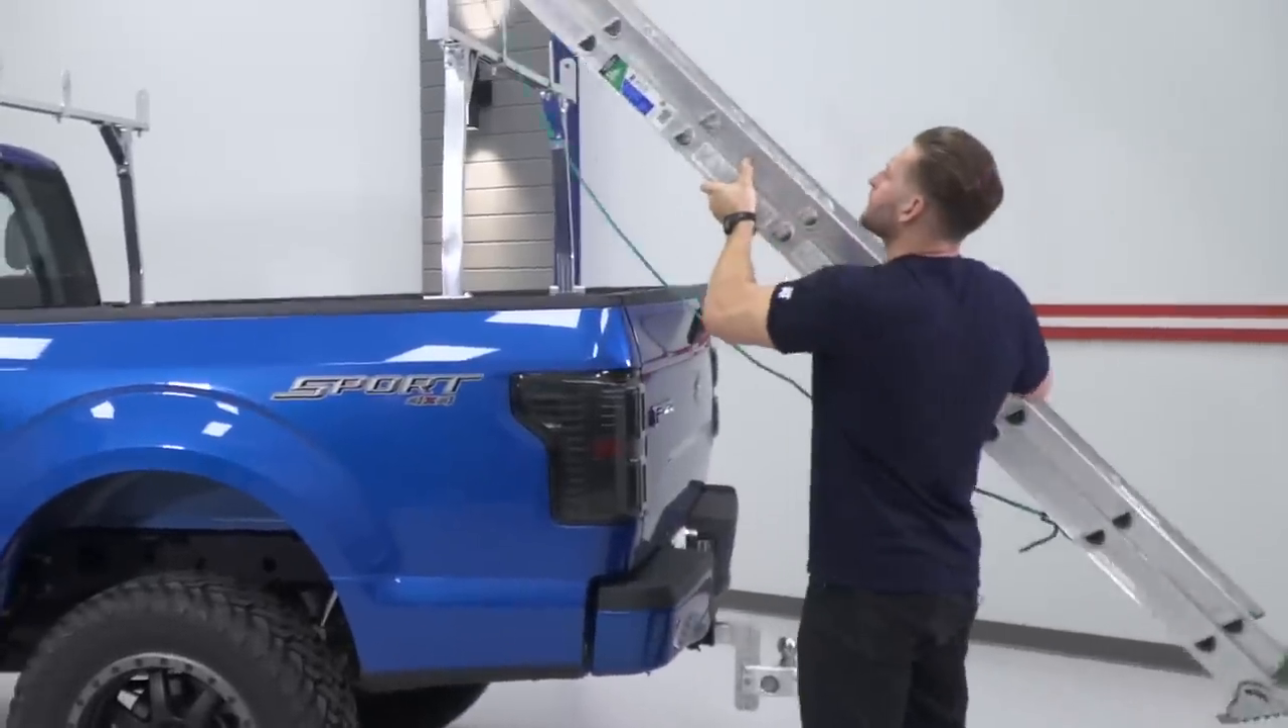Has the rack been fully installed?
Yes.